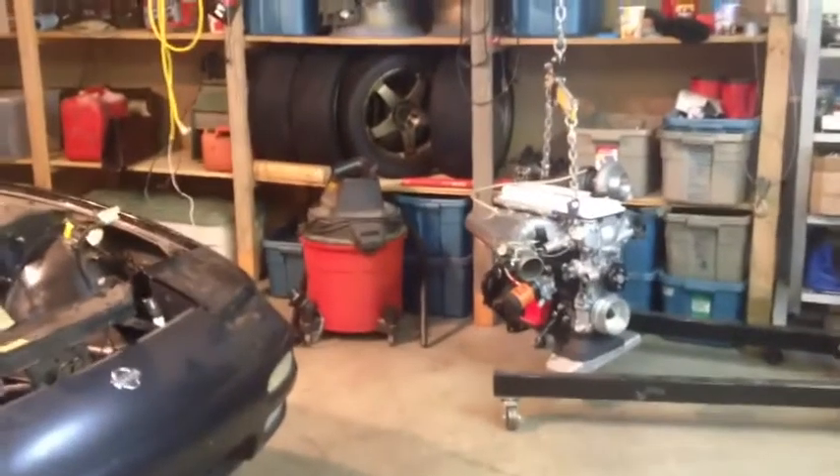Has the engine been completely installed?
No.